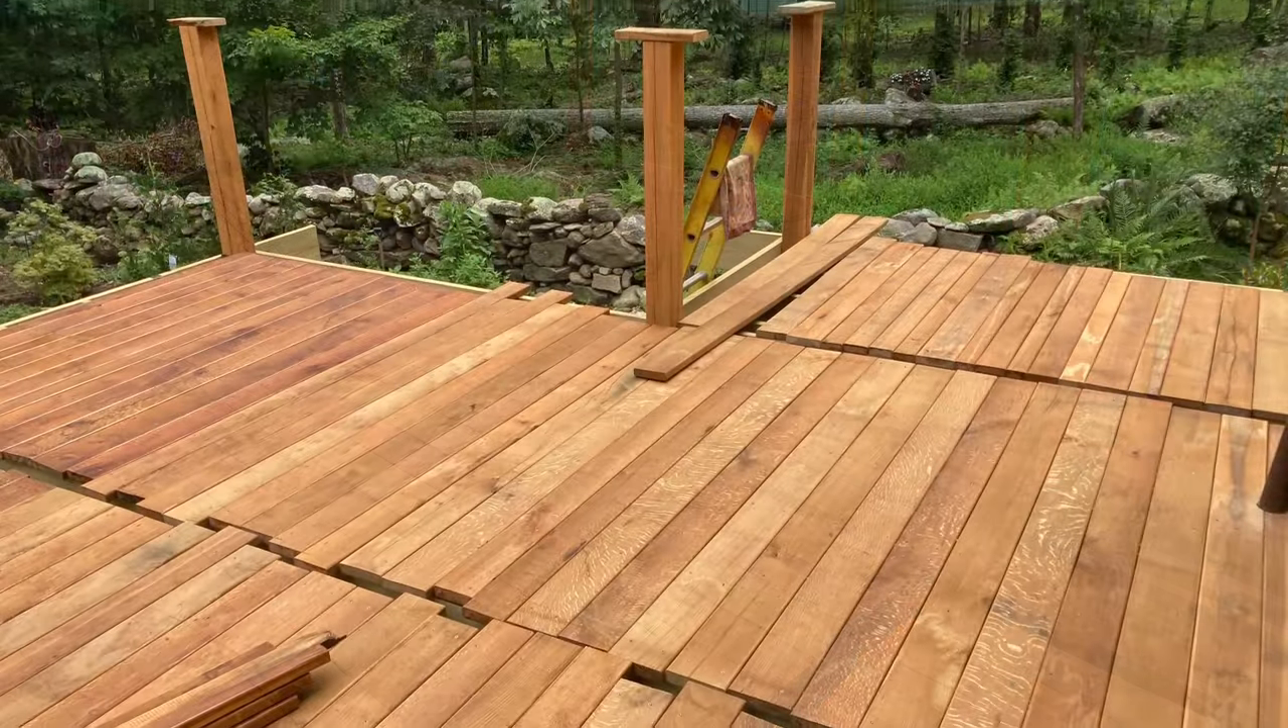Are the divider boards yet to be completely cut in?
Yes.